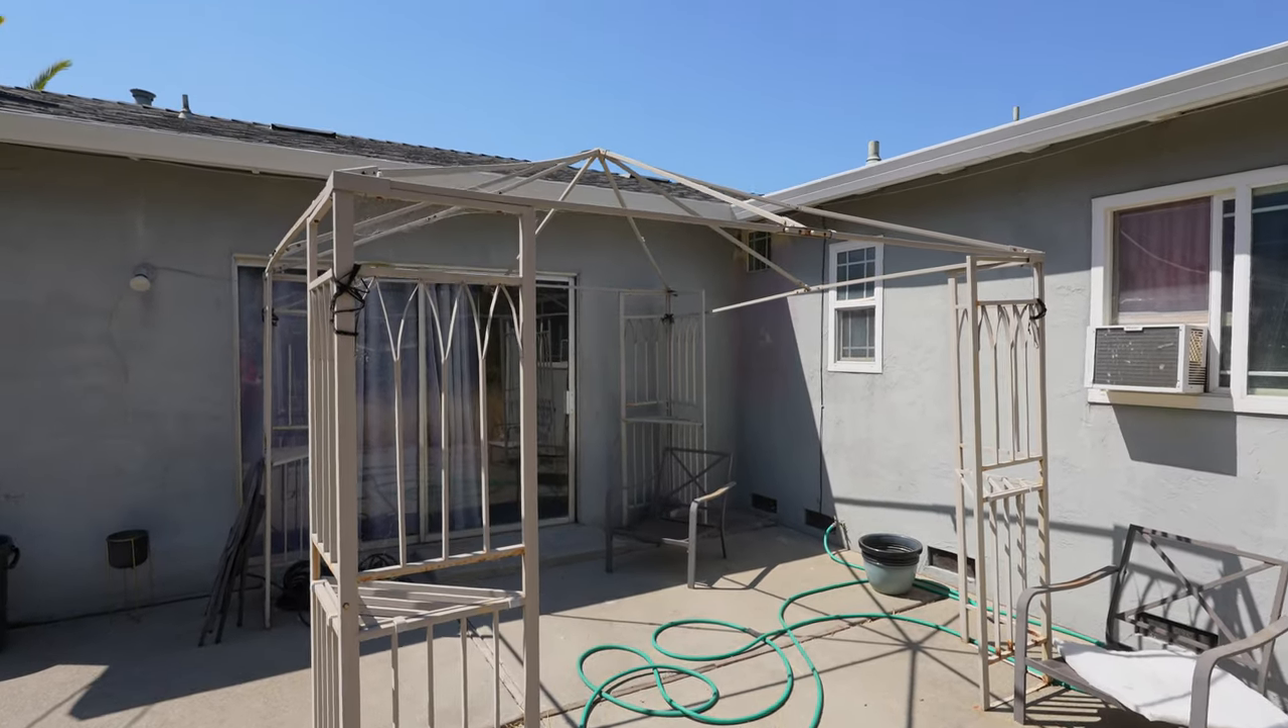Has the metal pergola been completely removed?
No.